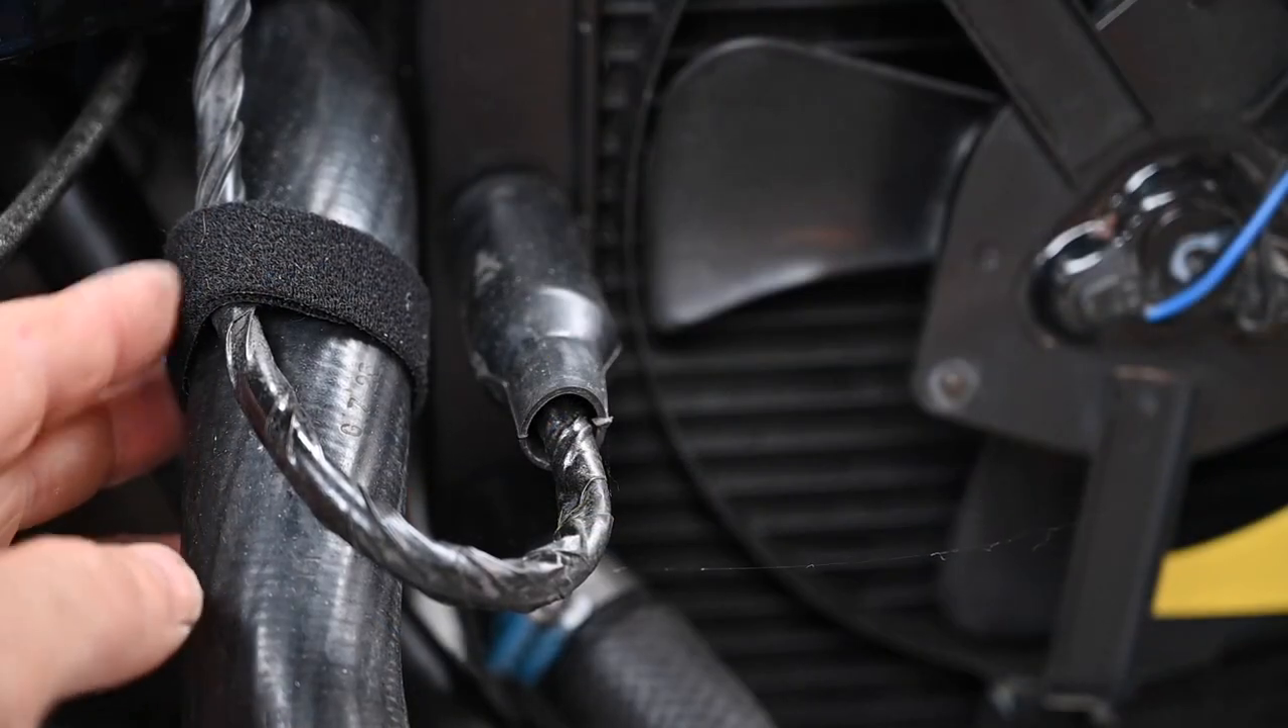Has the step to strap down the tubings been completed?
Yes.